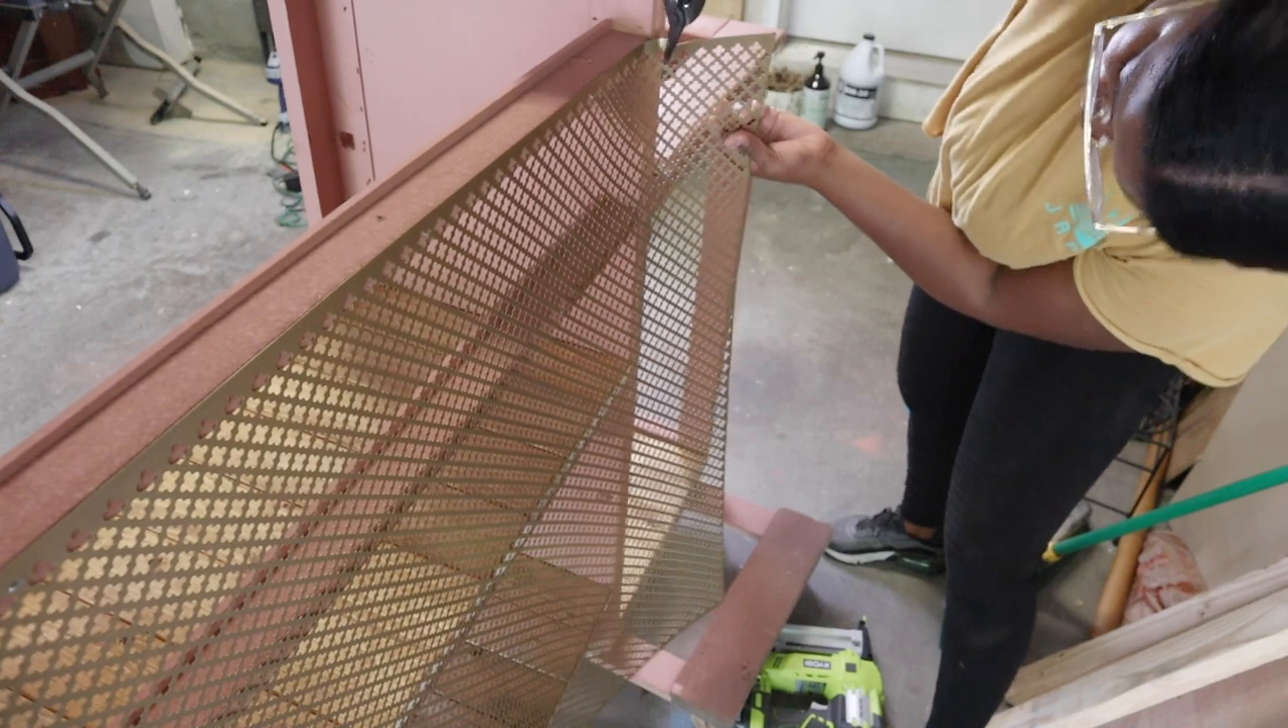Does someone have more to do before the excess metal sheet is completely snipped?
Yes.